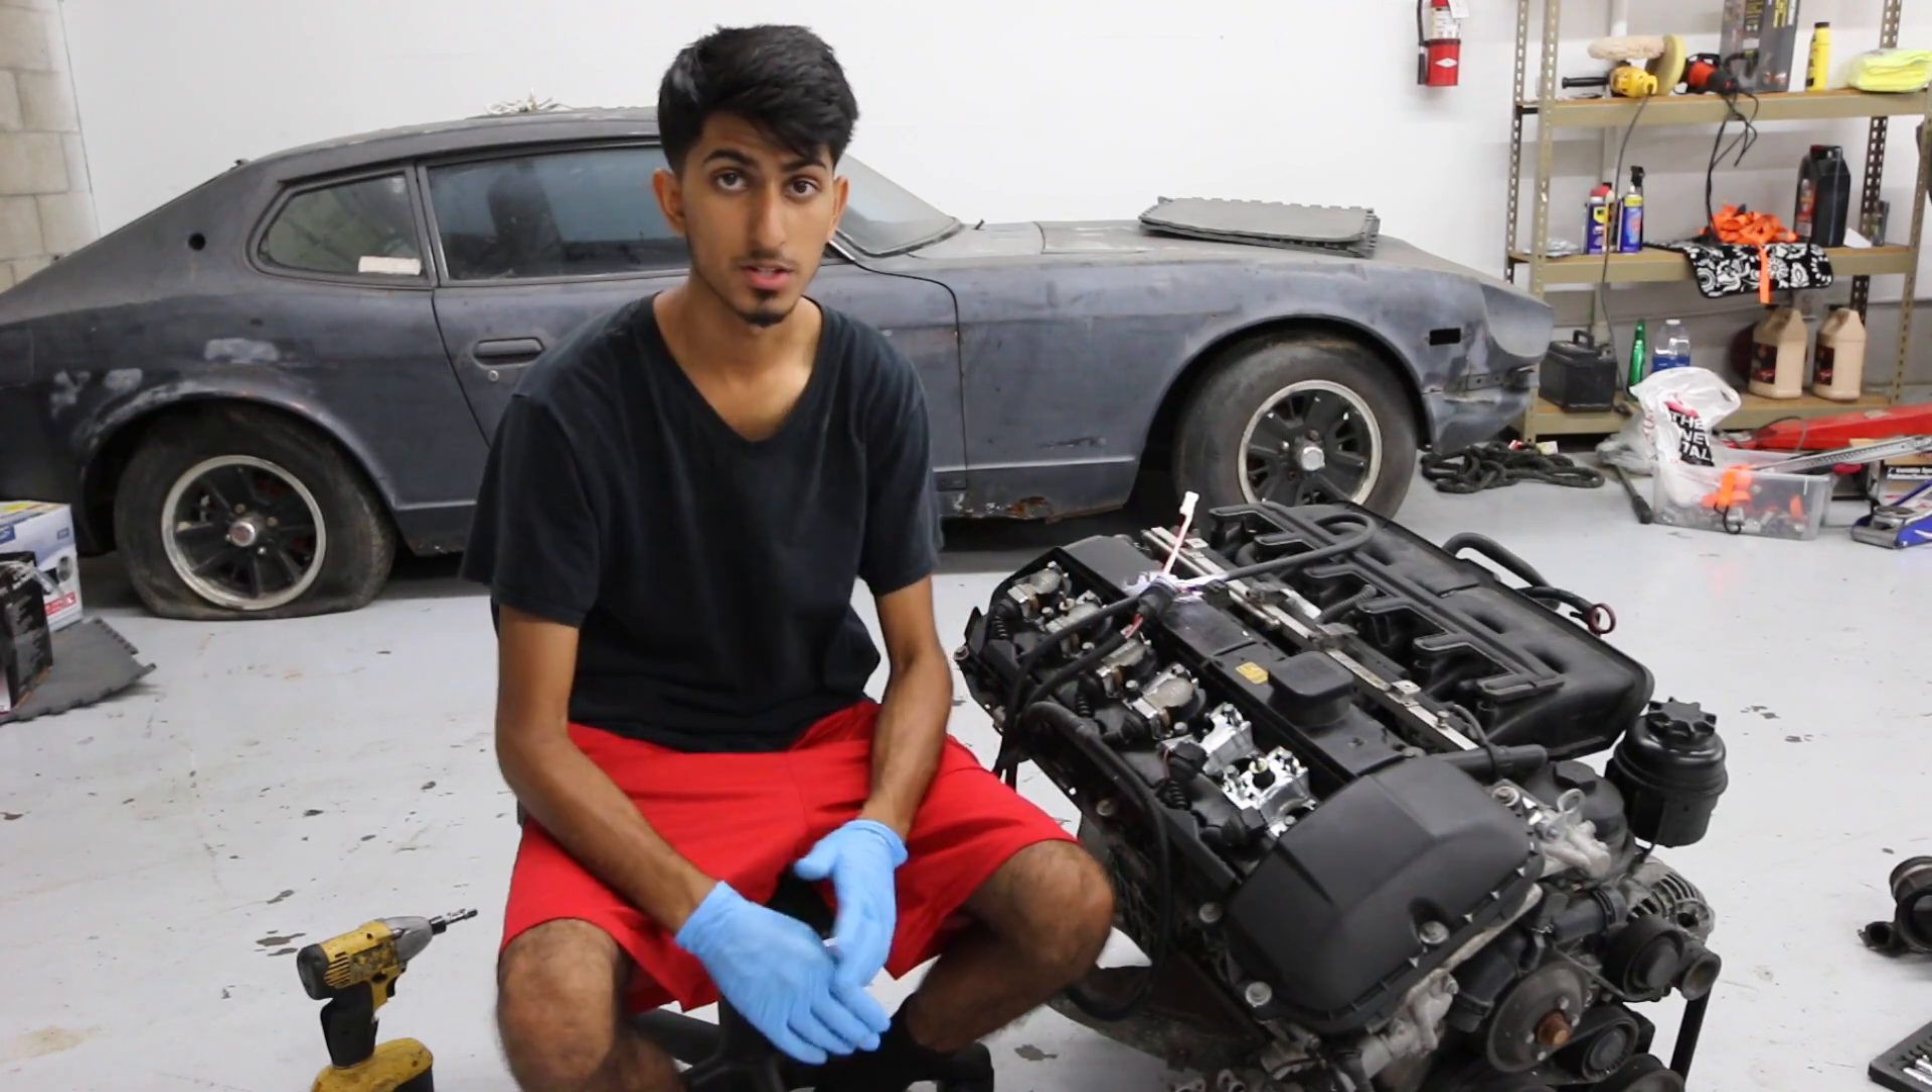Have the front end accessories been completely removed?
No.